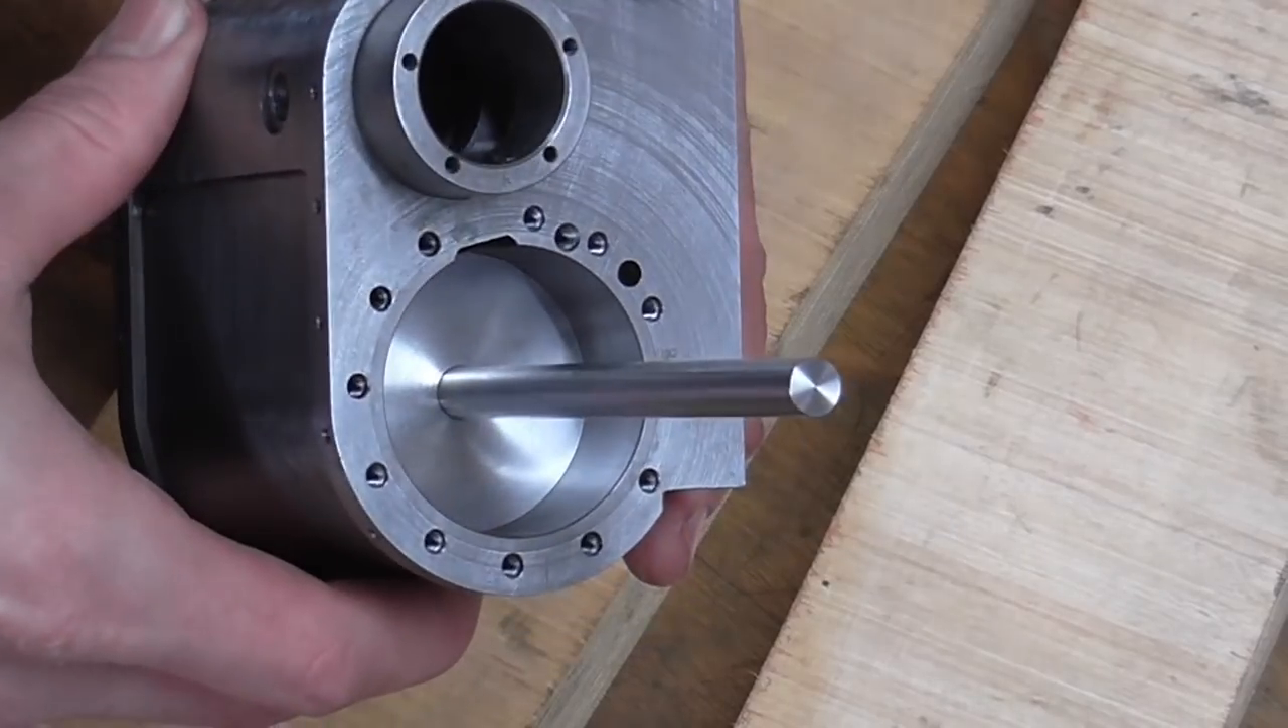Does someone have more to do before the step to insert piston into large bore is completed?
No.